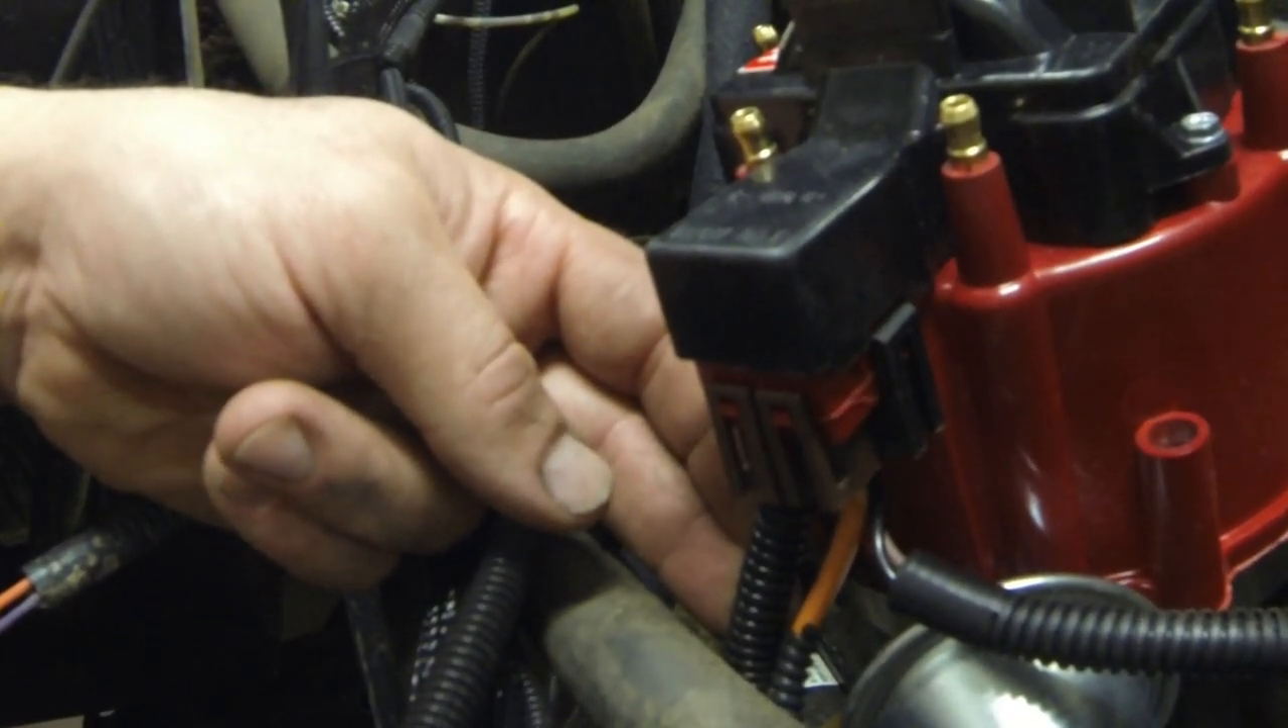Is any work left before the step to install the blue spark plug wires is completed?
Yes.